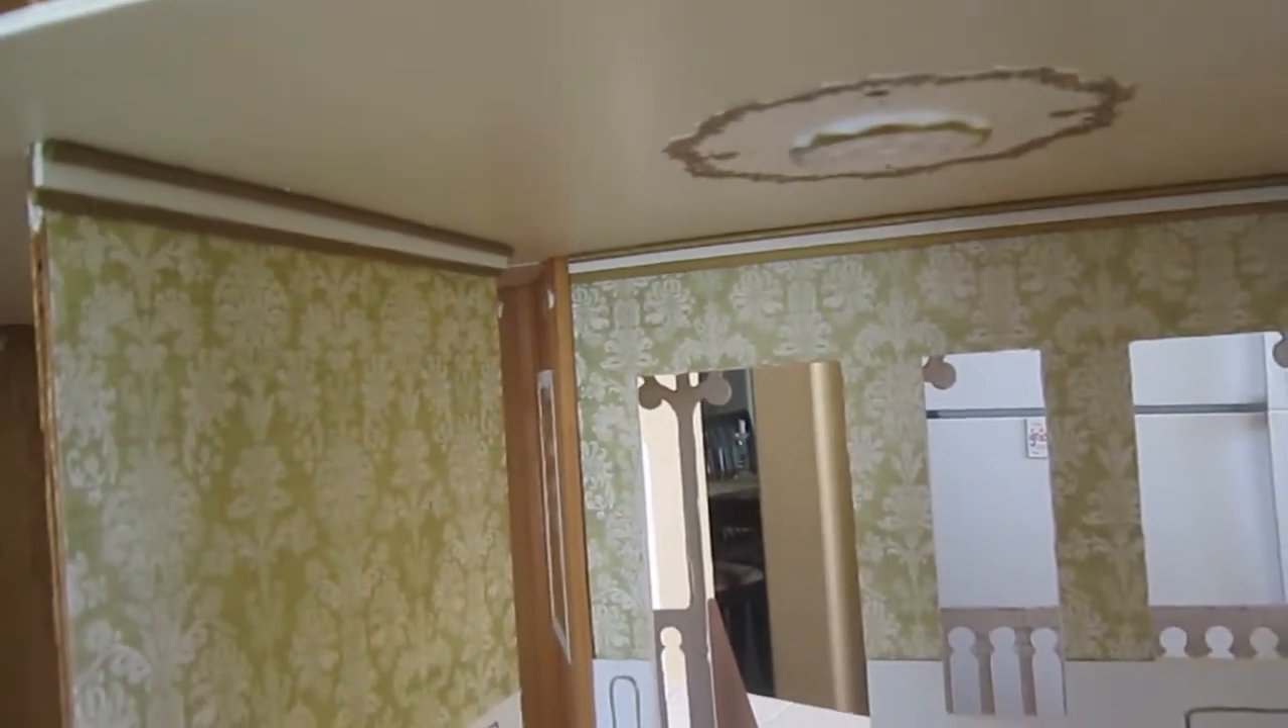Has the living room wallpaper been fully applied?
Yes.